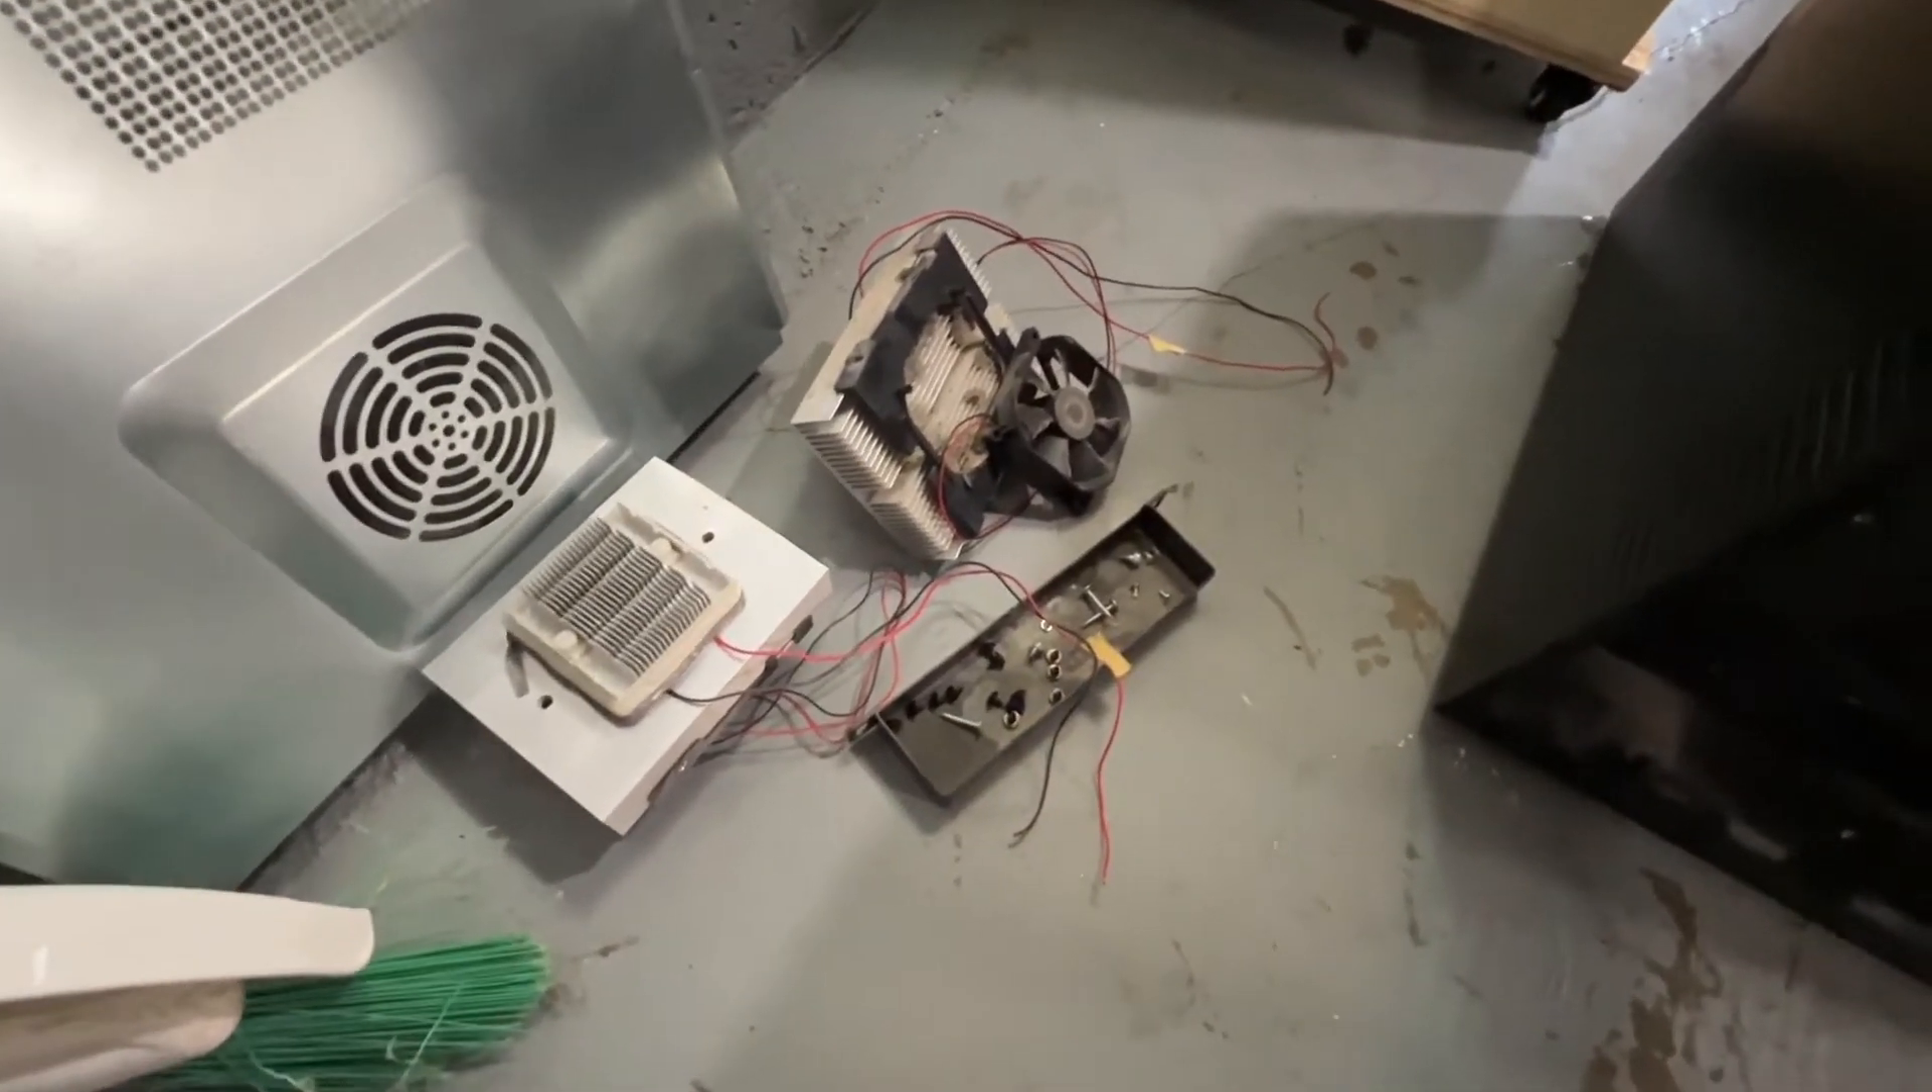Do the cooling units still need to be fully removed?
No.